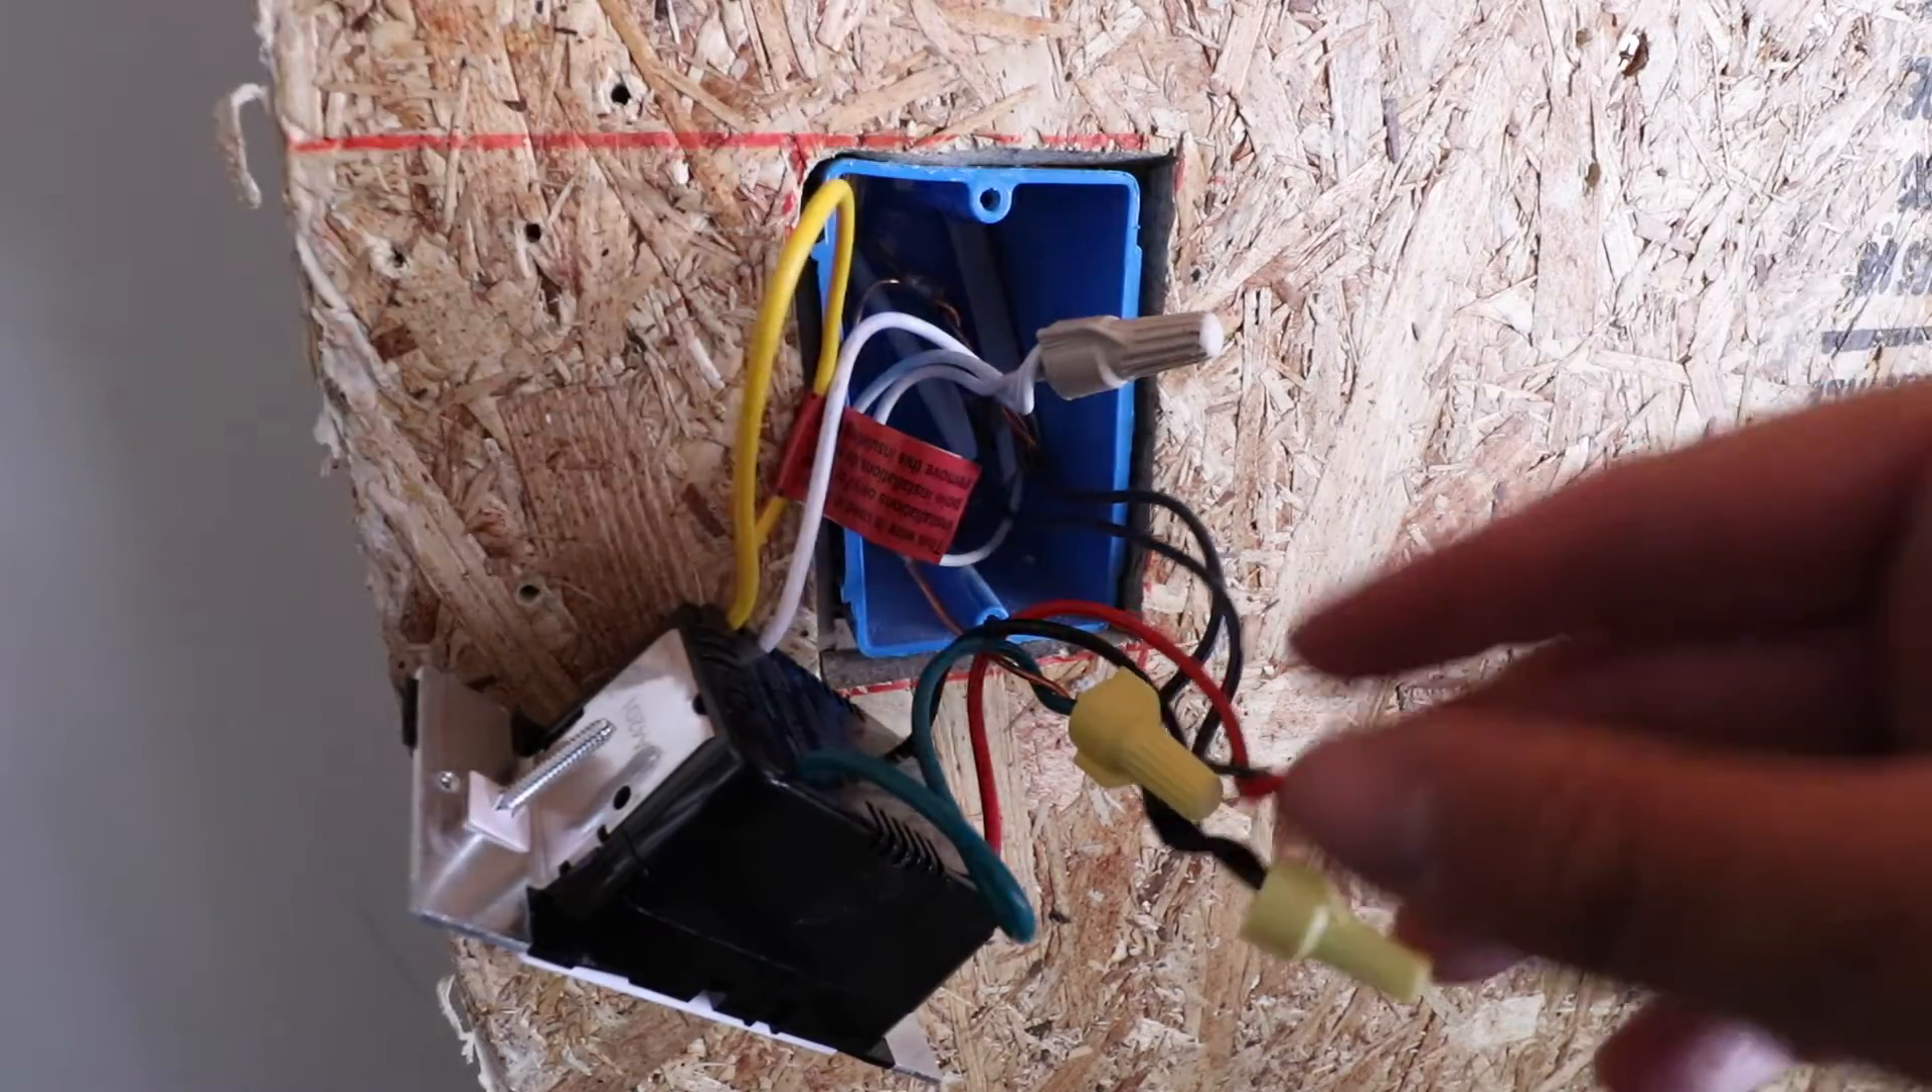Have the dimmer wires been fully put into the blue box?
No.